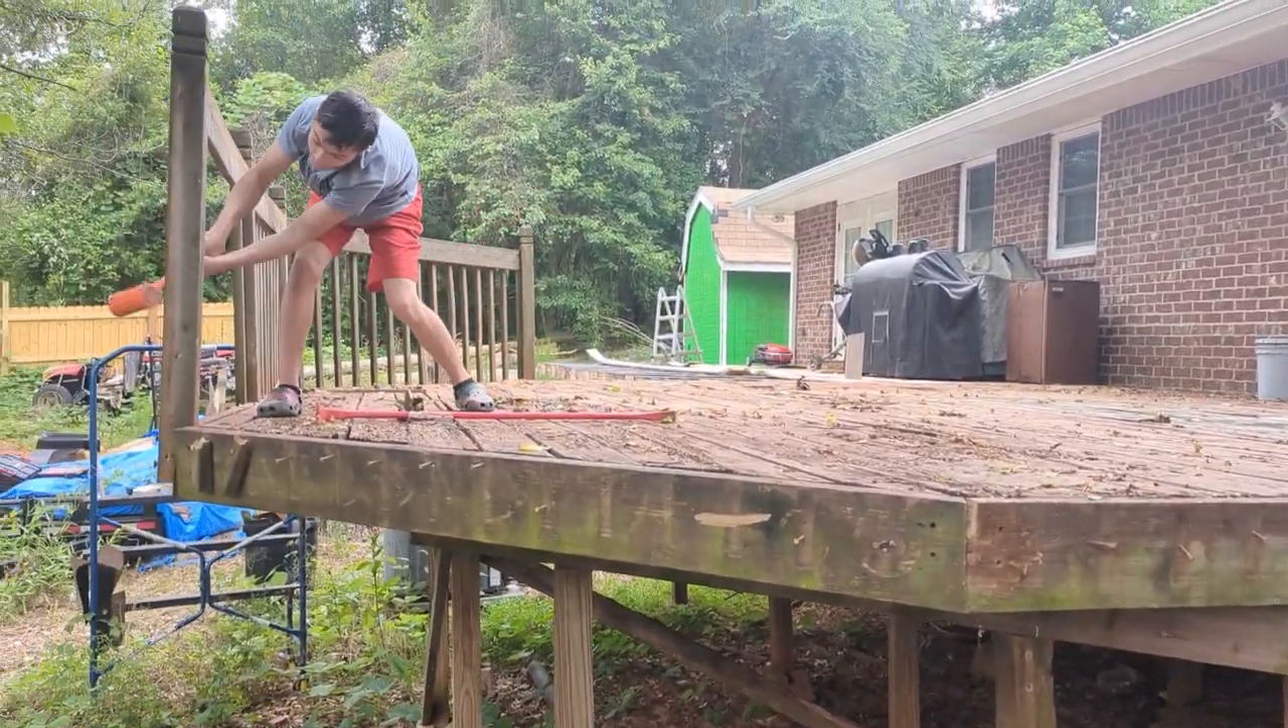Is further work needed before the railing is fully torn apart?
Yes.